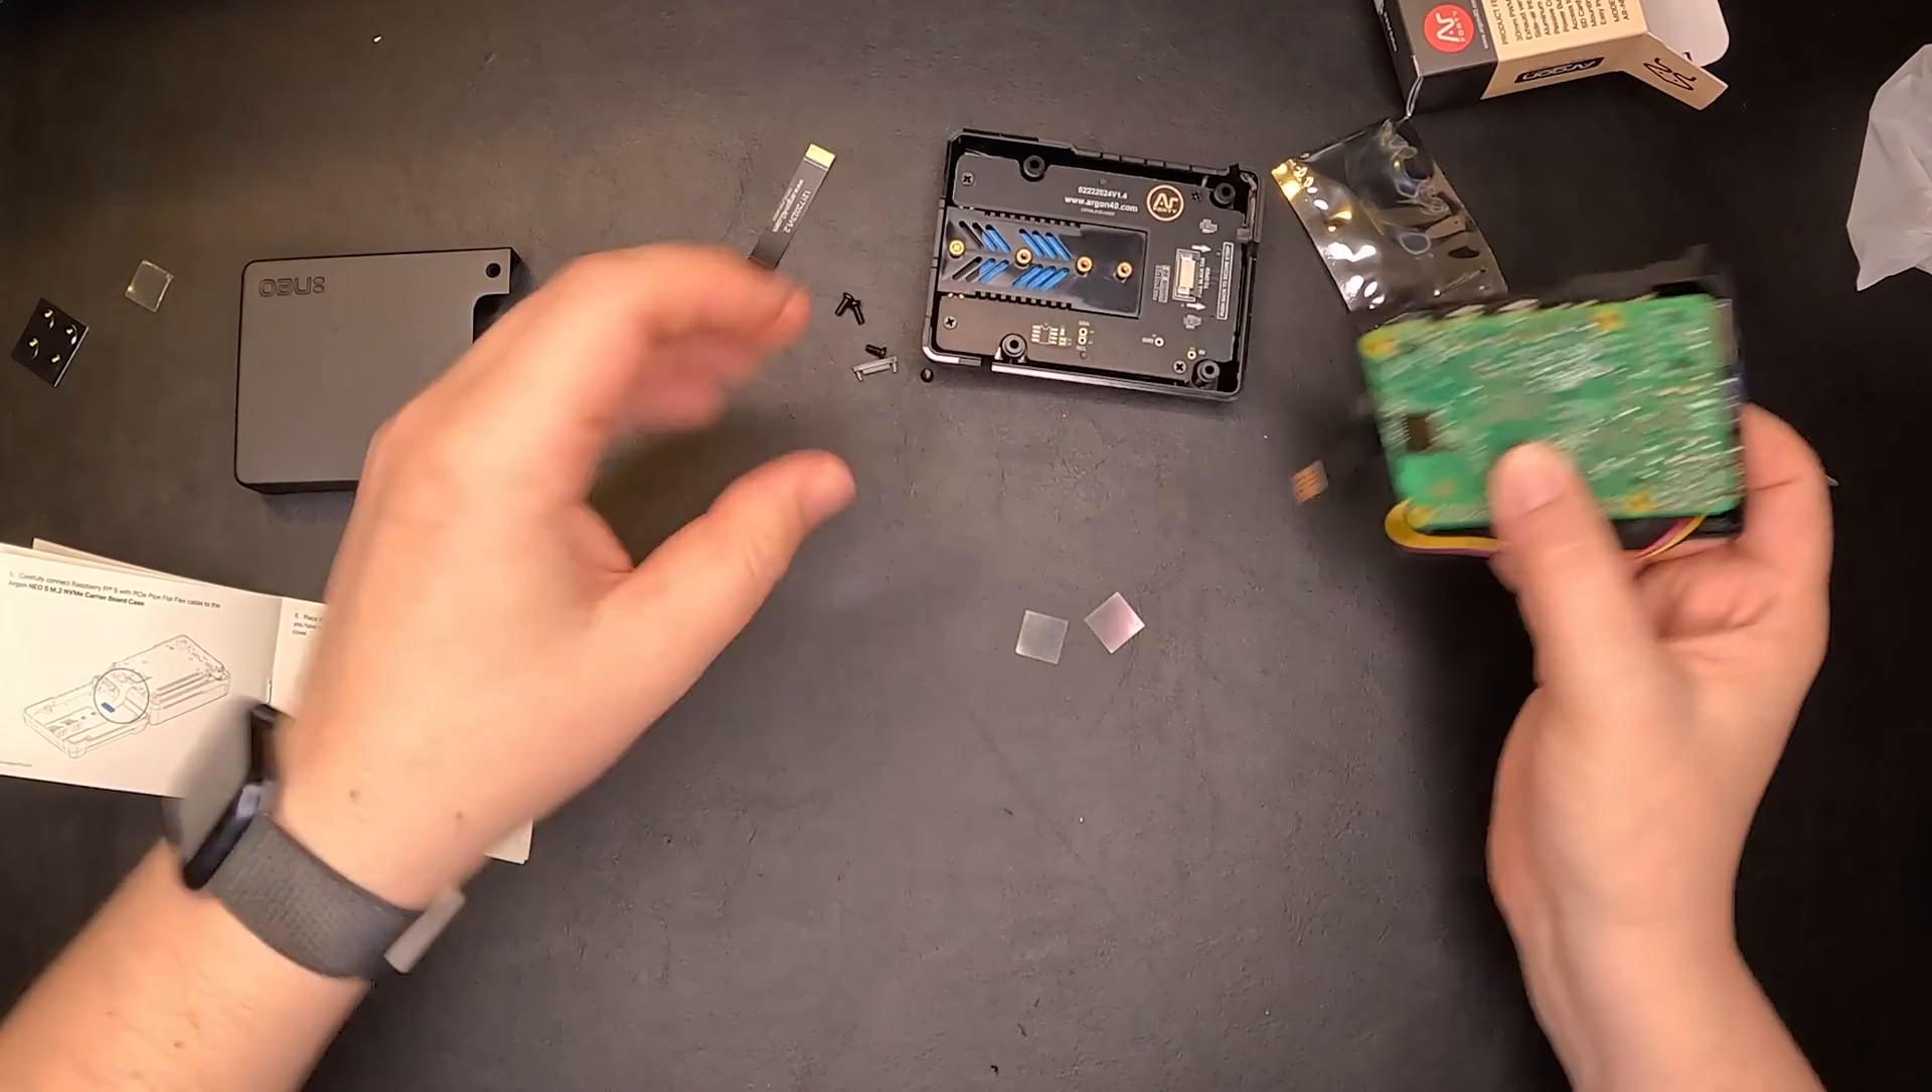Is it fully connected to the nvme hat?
No.